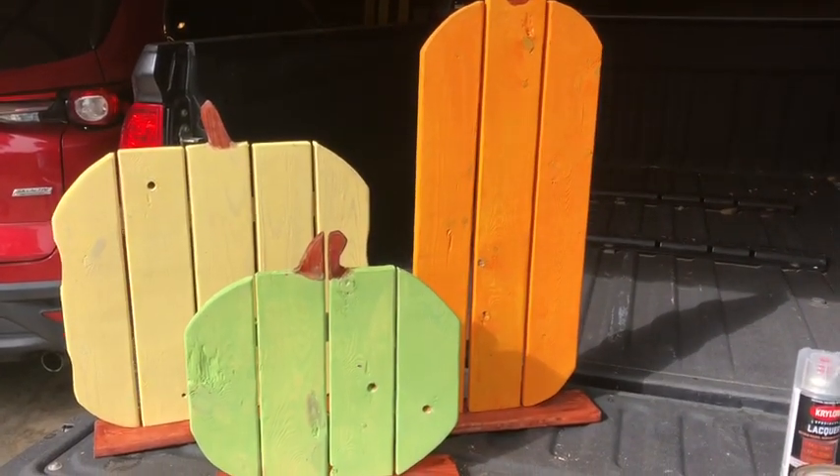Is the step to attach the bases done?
Yes.